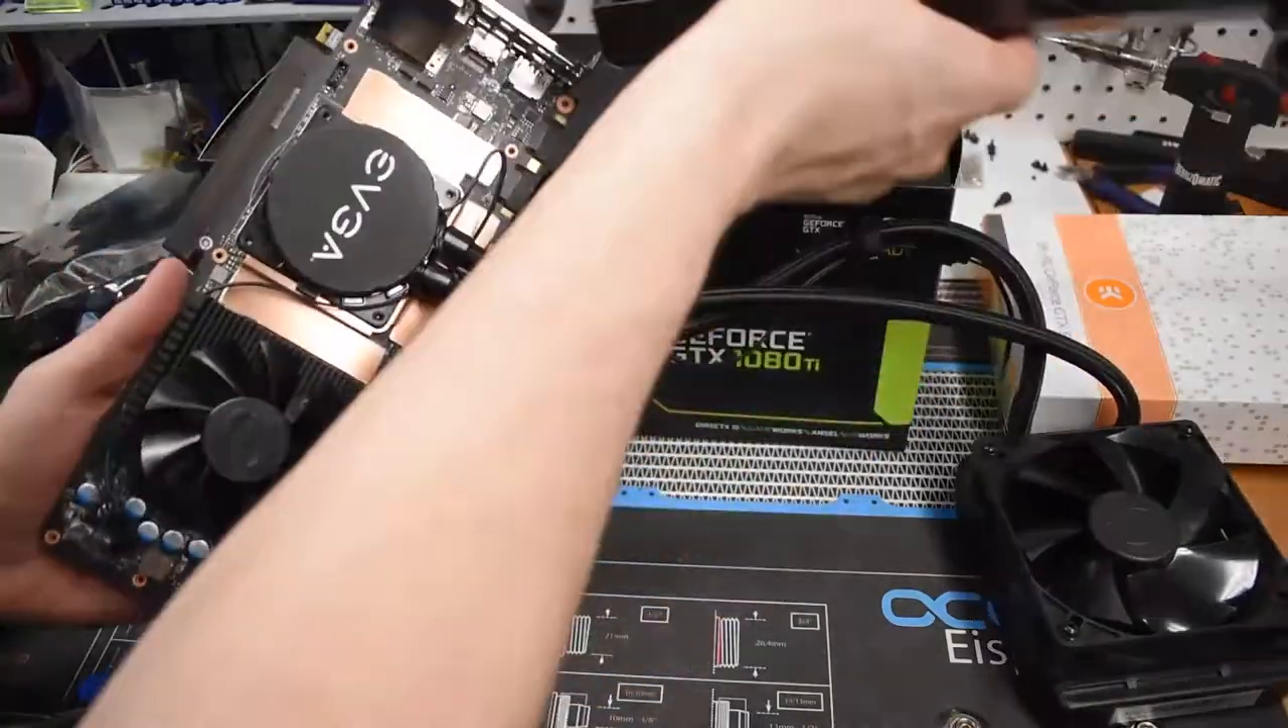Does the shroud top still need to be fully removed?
No.